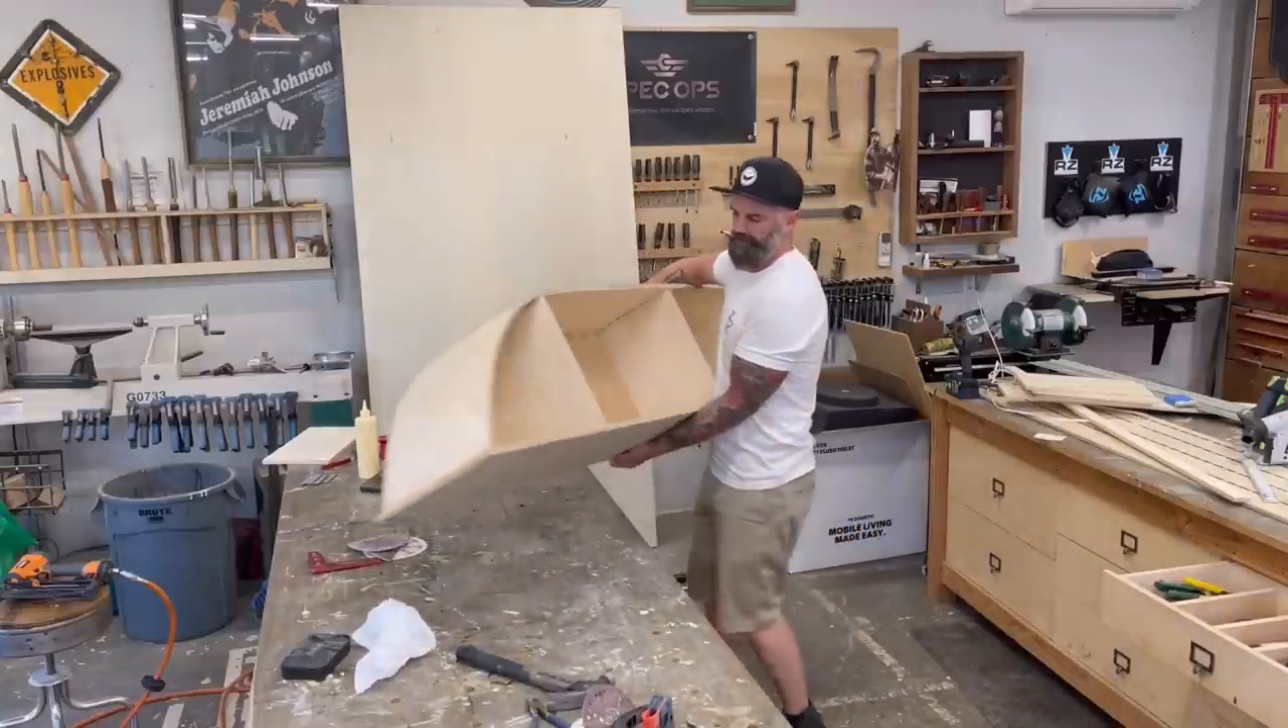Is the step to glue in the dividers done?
Yes.